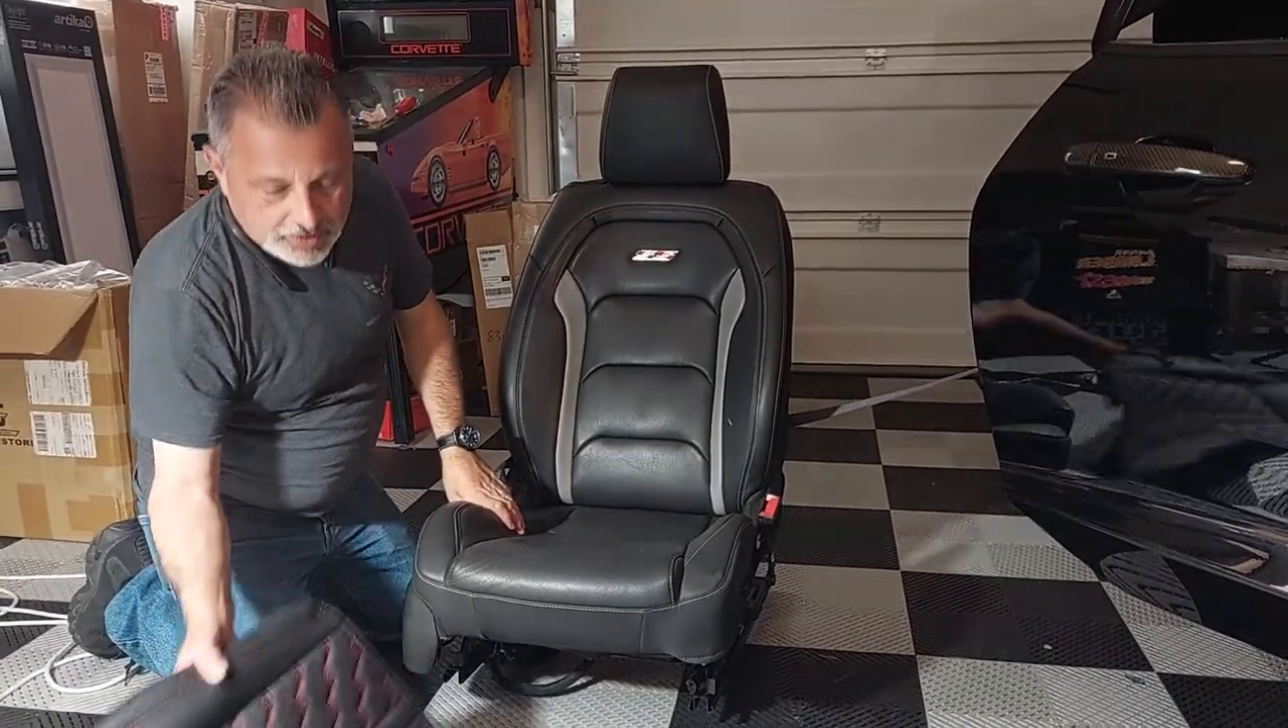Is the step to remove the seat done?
Yes.